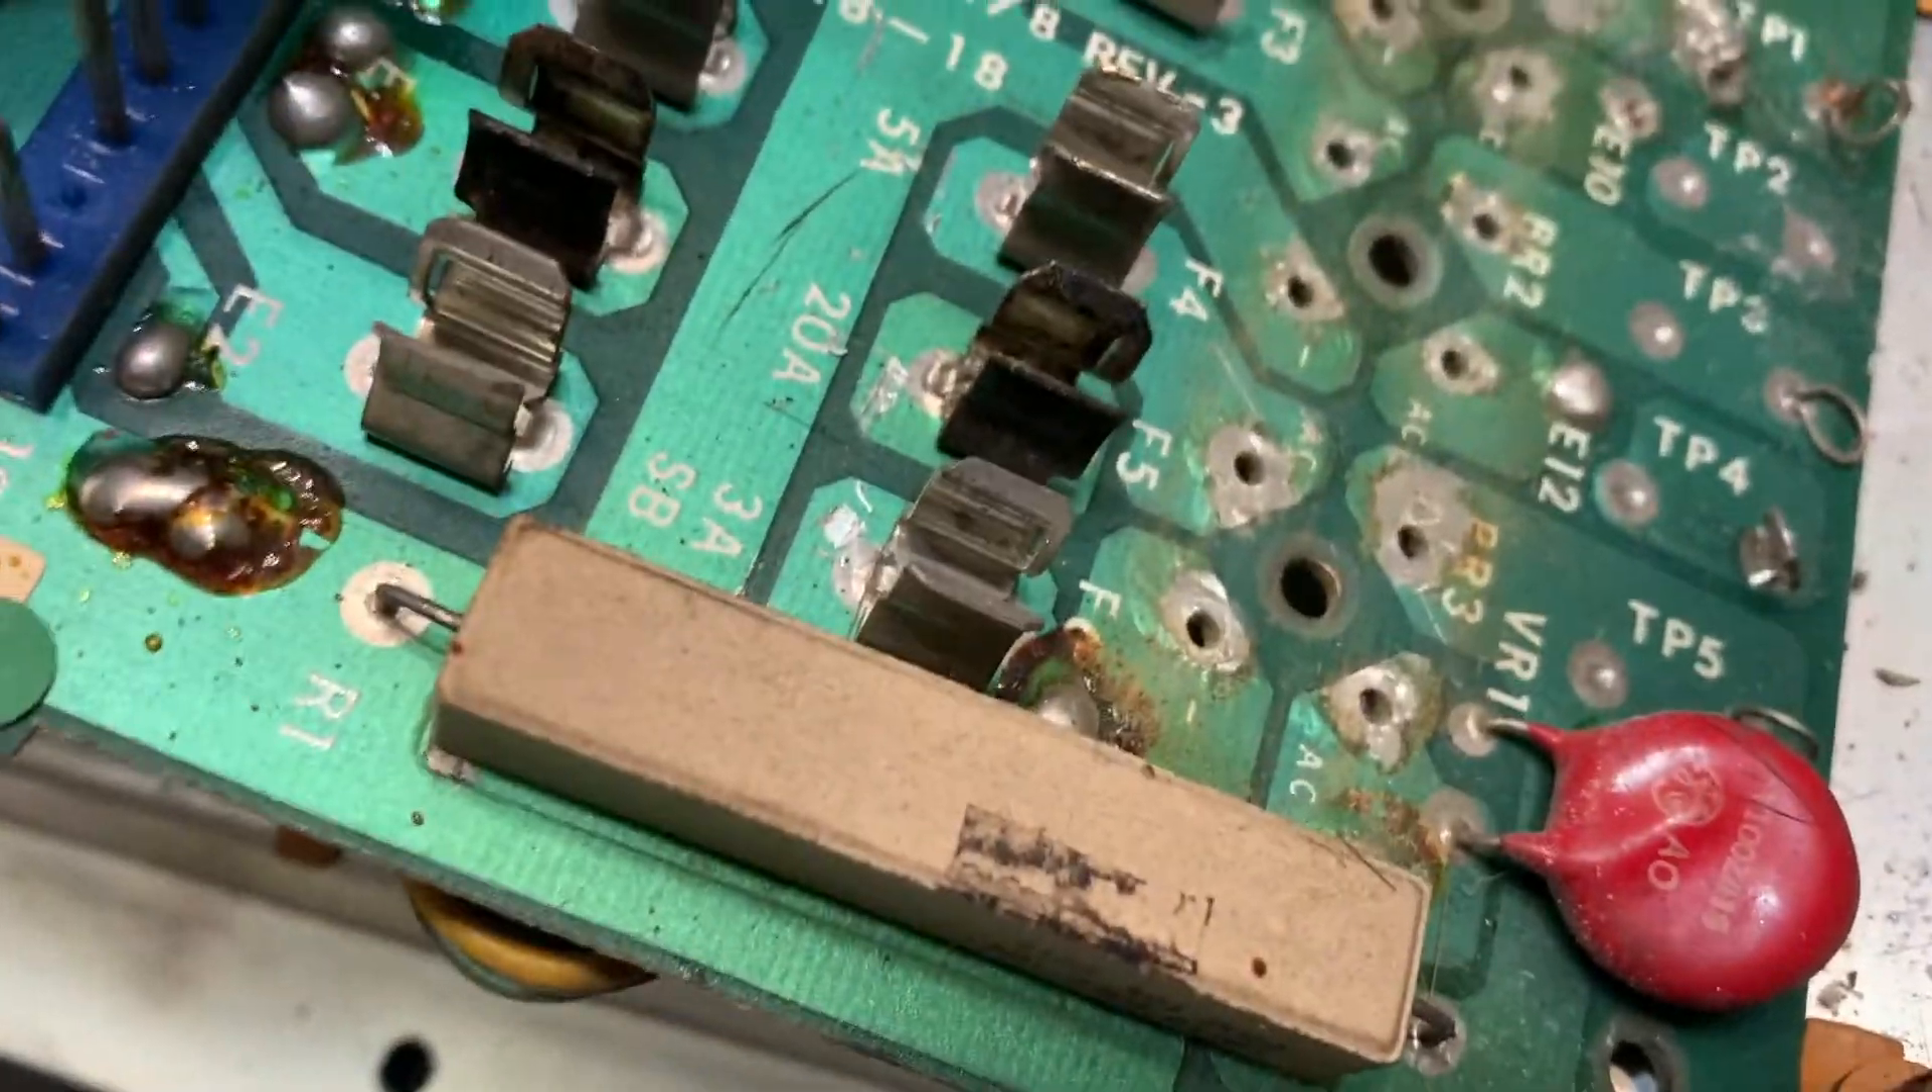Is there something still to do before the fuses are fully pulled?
No.